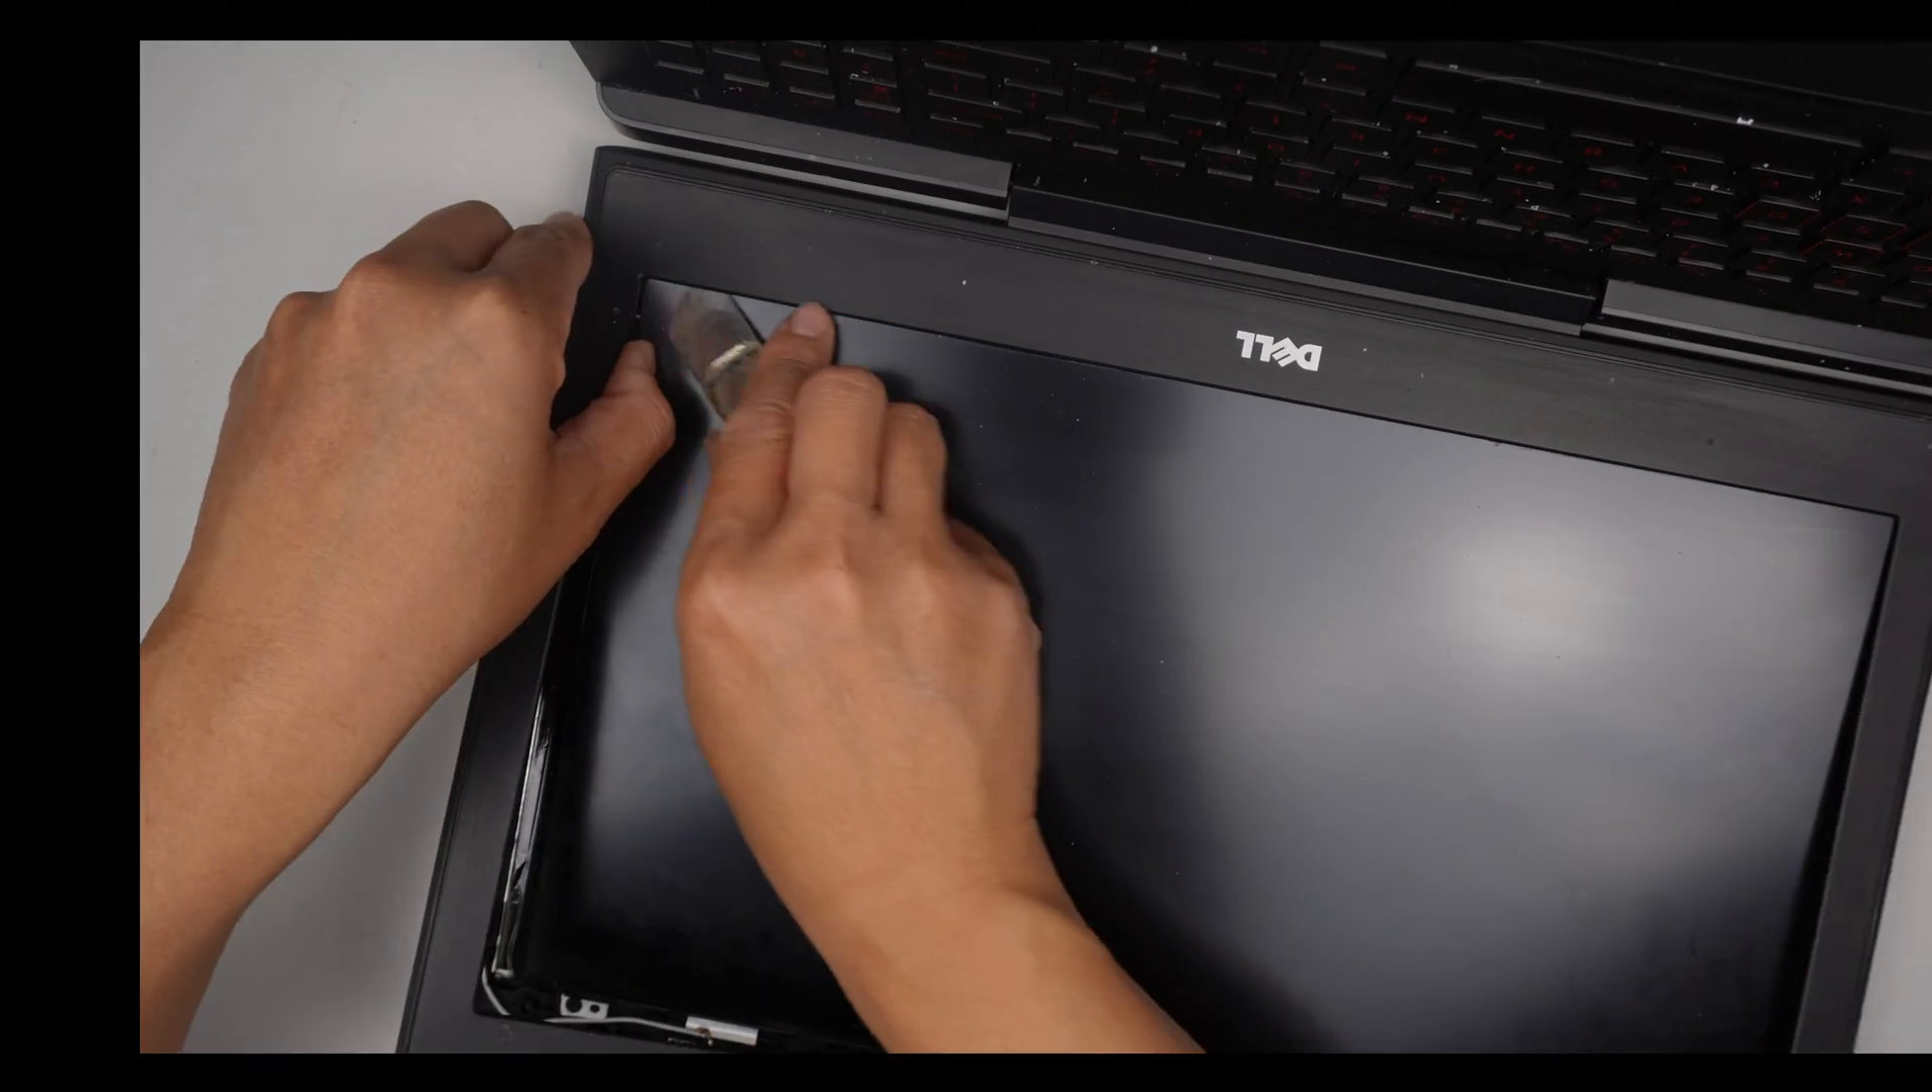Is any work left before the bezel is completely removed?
Yes.